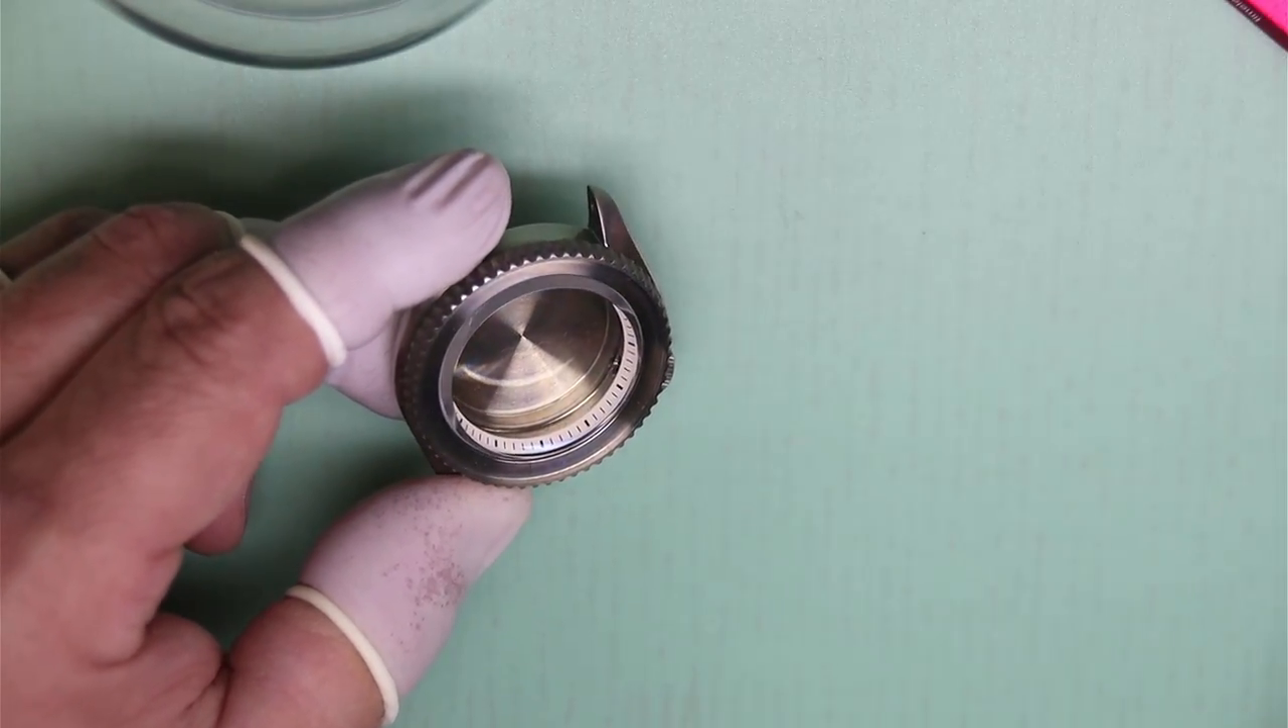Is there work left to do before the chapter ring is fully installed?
No.